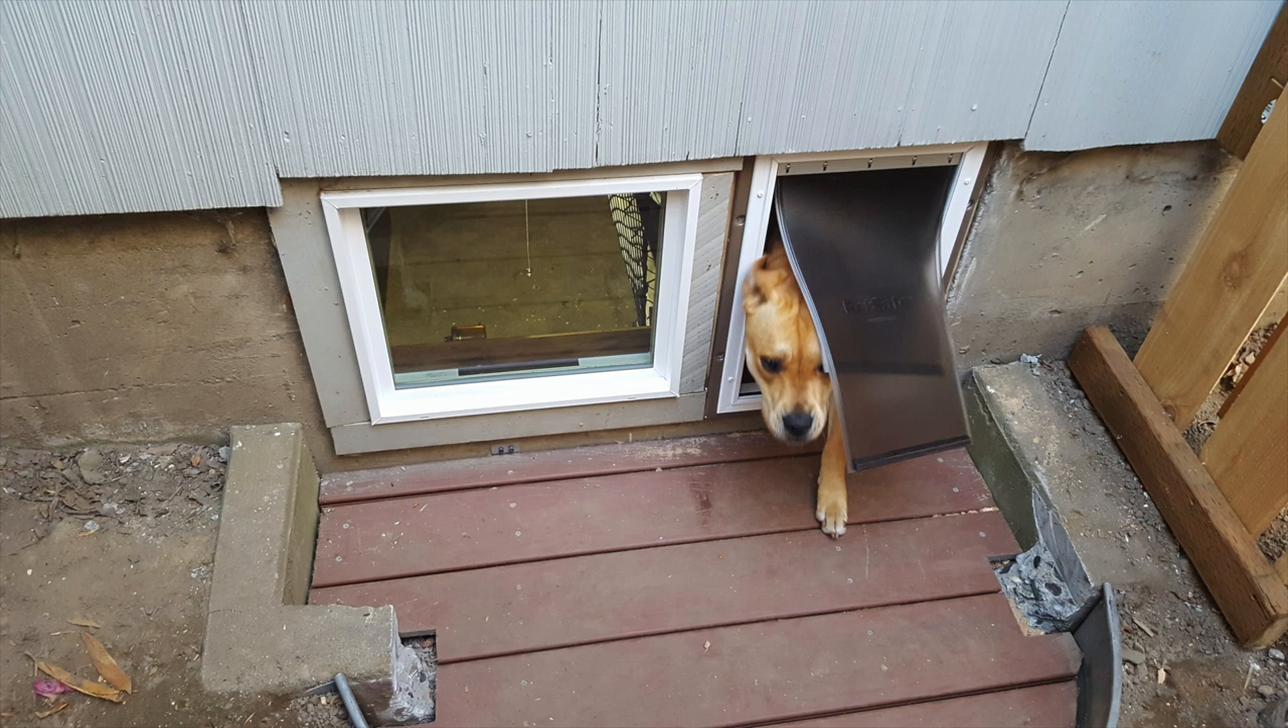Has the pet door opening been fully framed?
Yes.